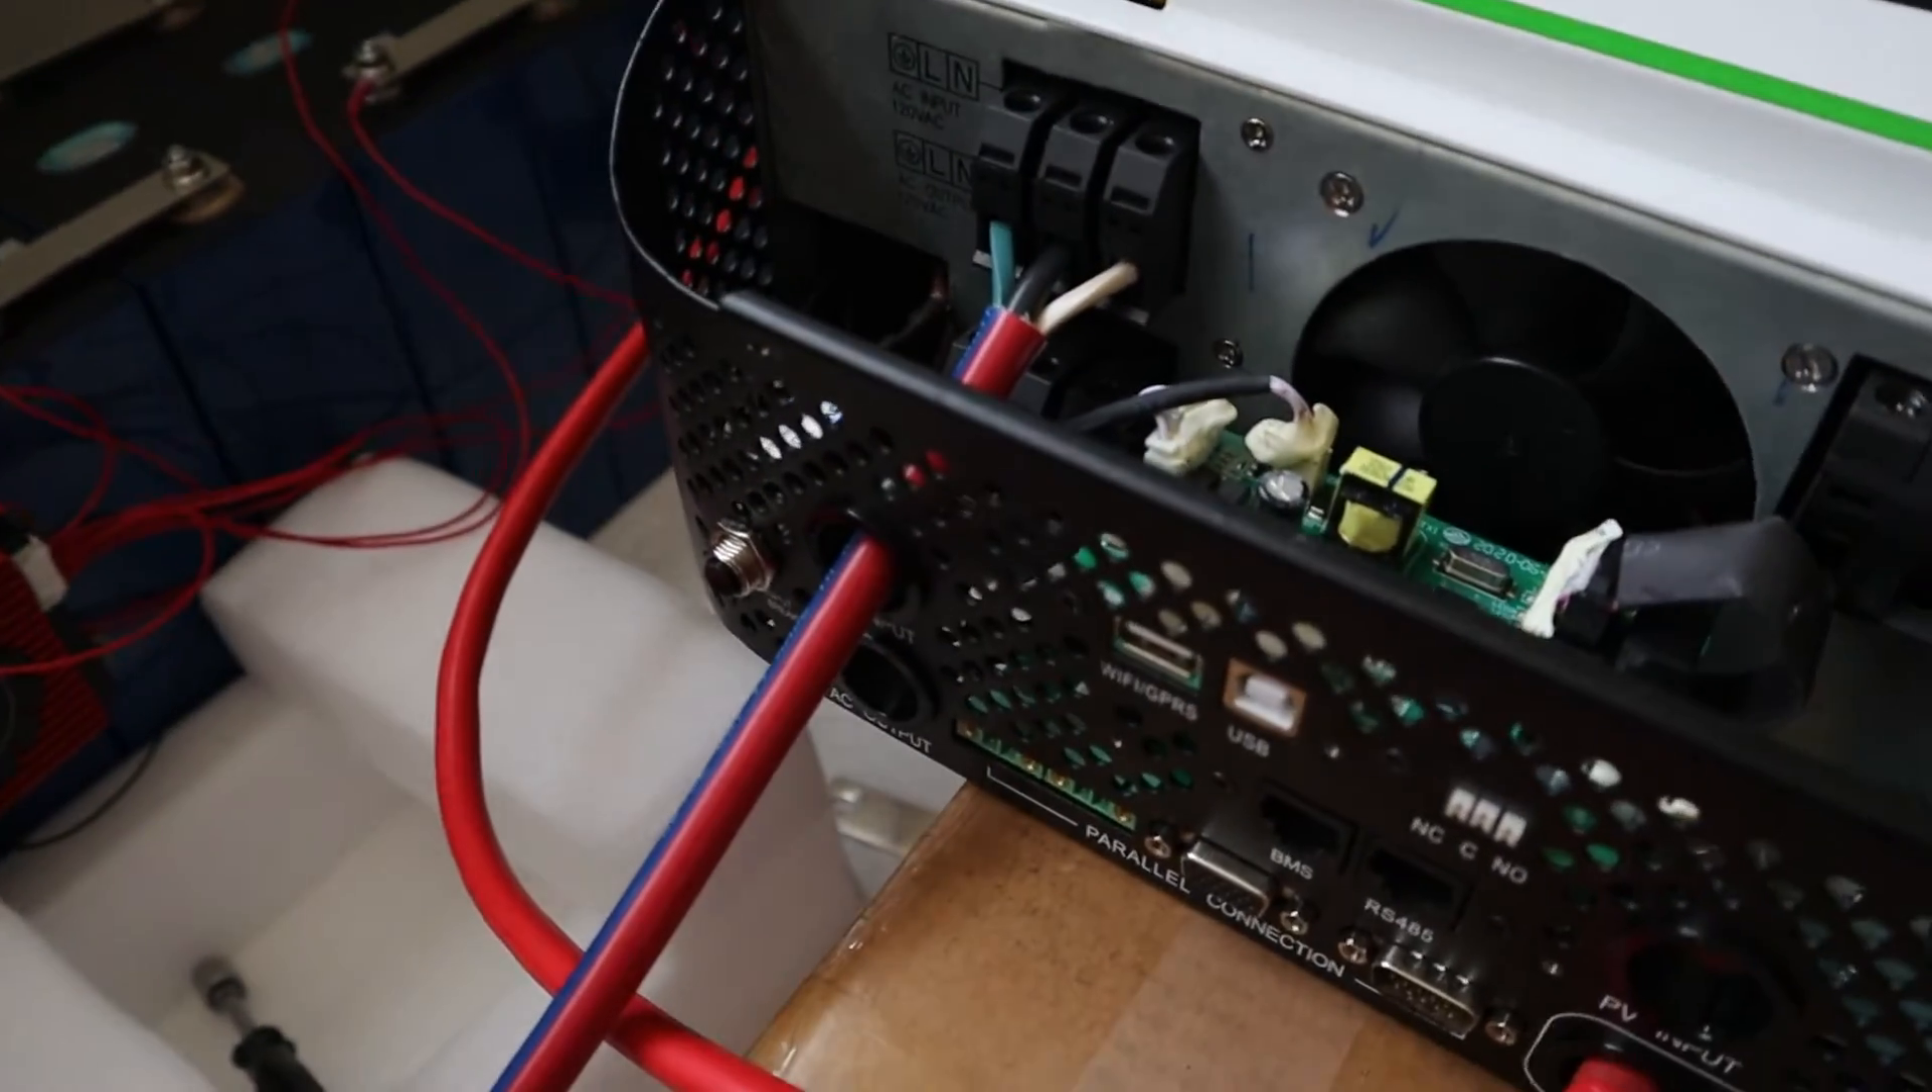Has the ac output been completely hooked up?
No.